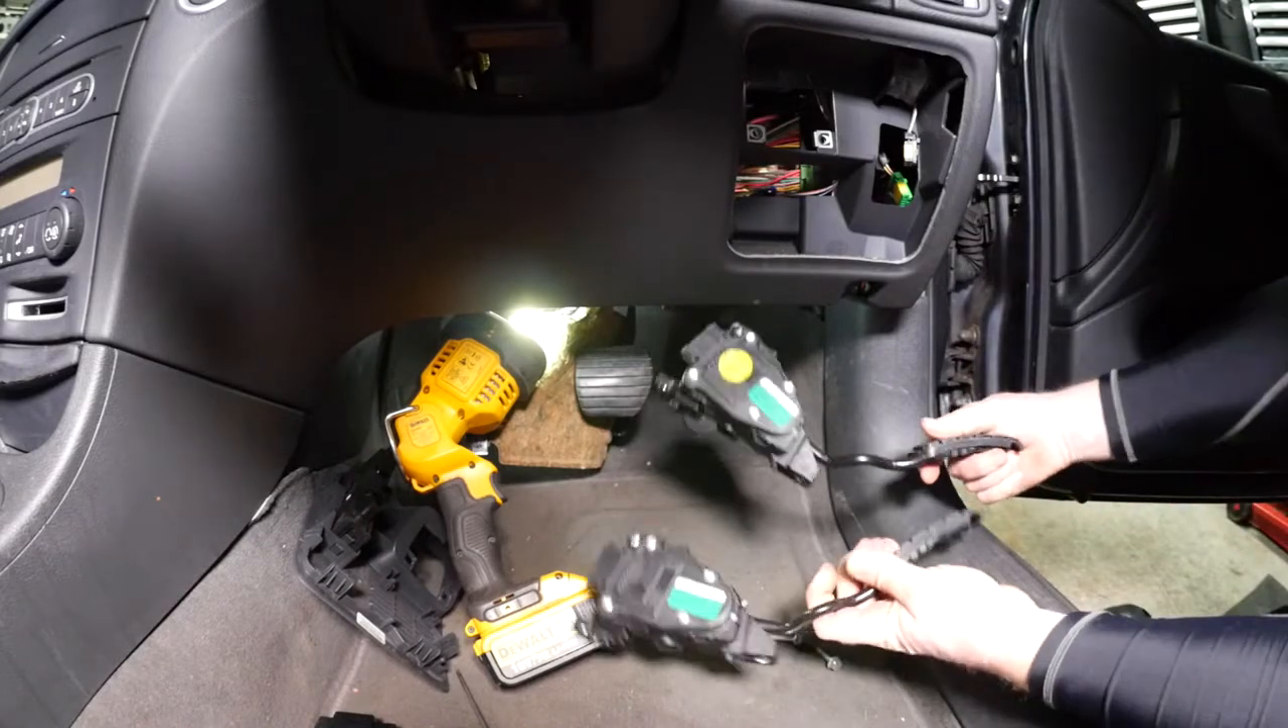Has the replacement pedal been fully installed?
No.